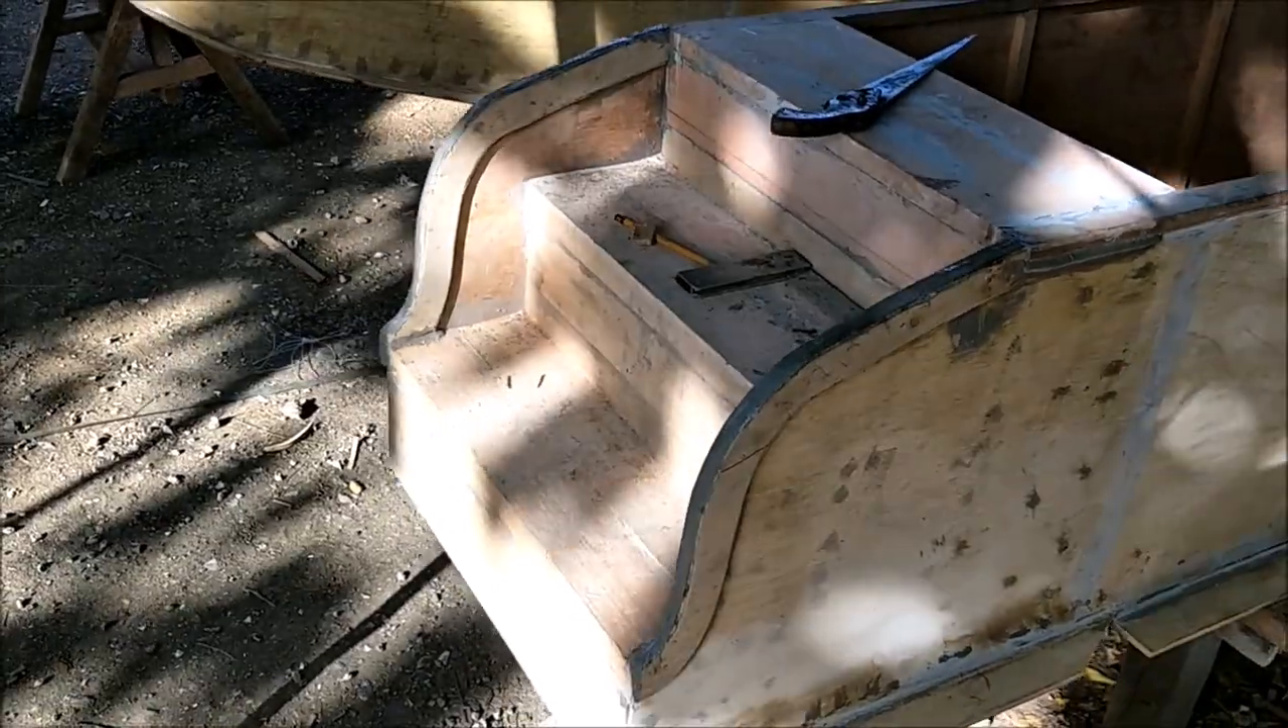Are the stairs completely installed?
Yes.